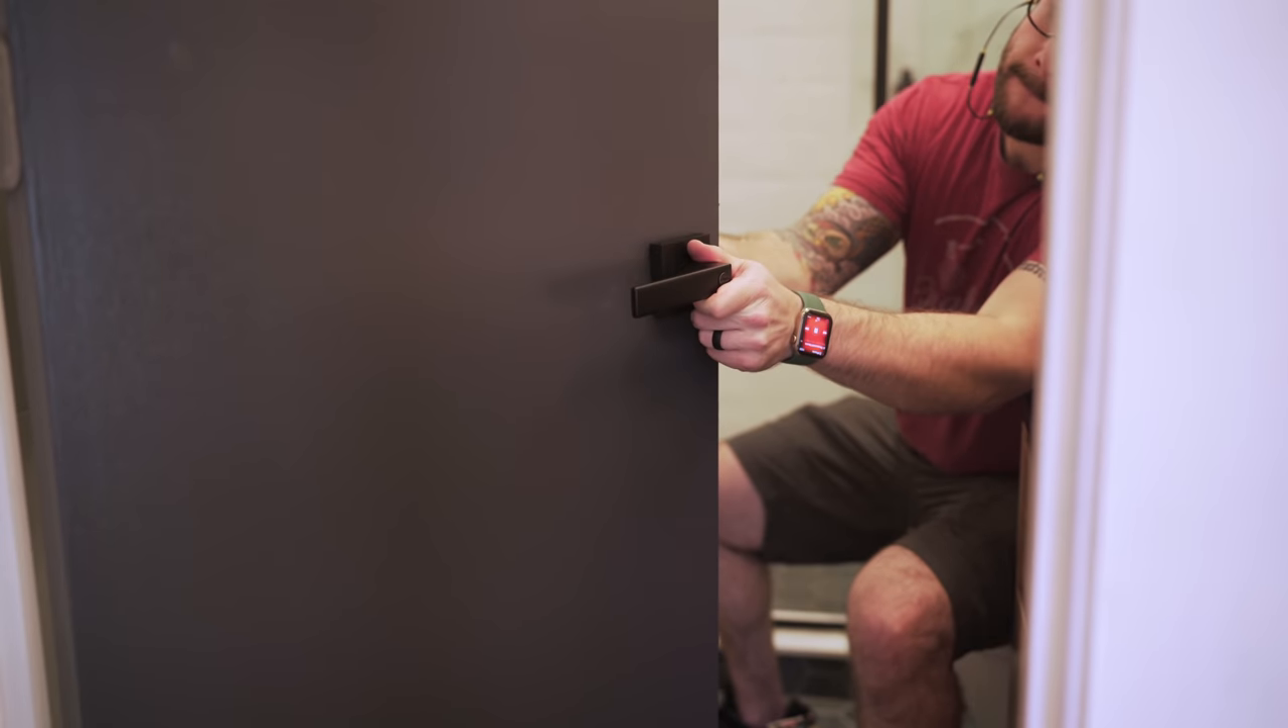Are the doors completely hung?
Yes.